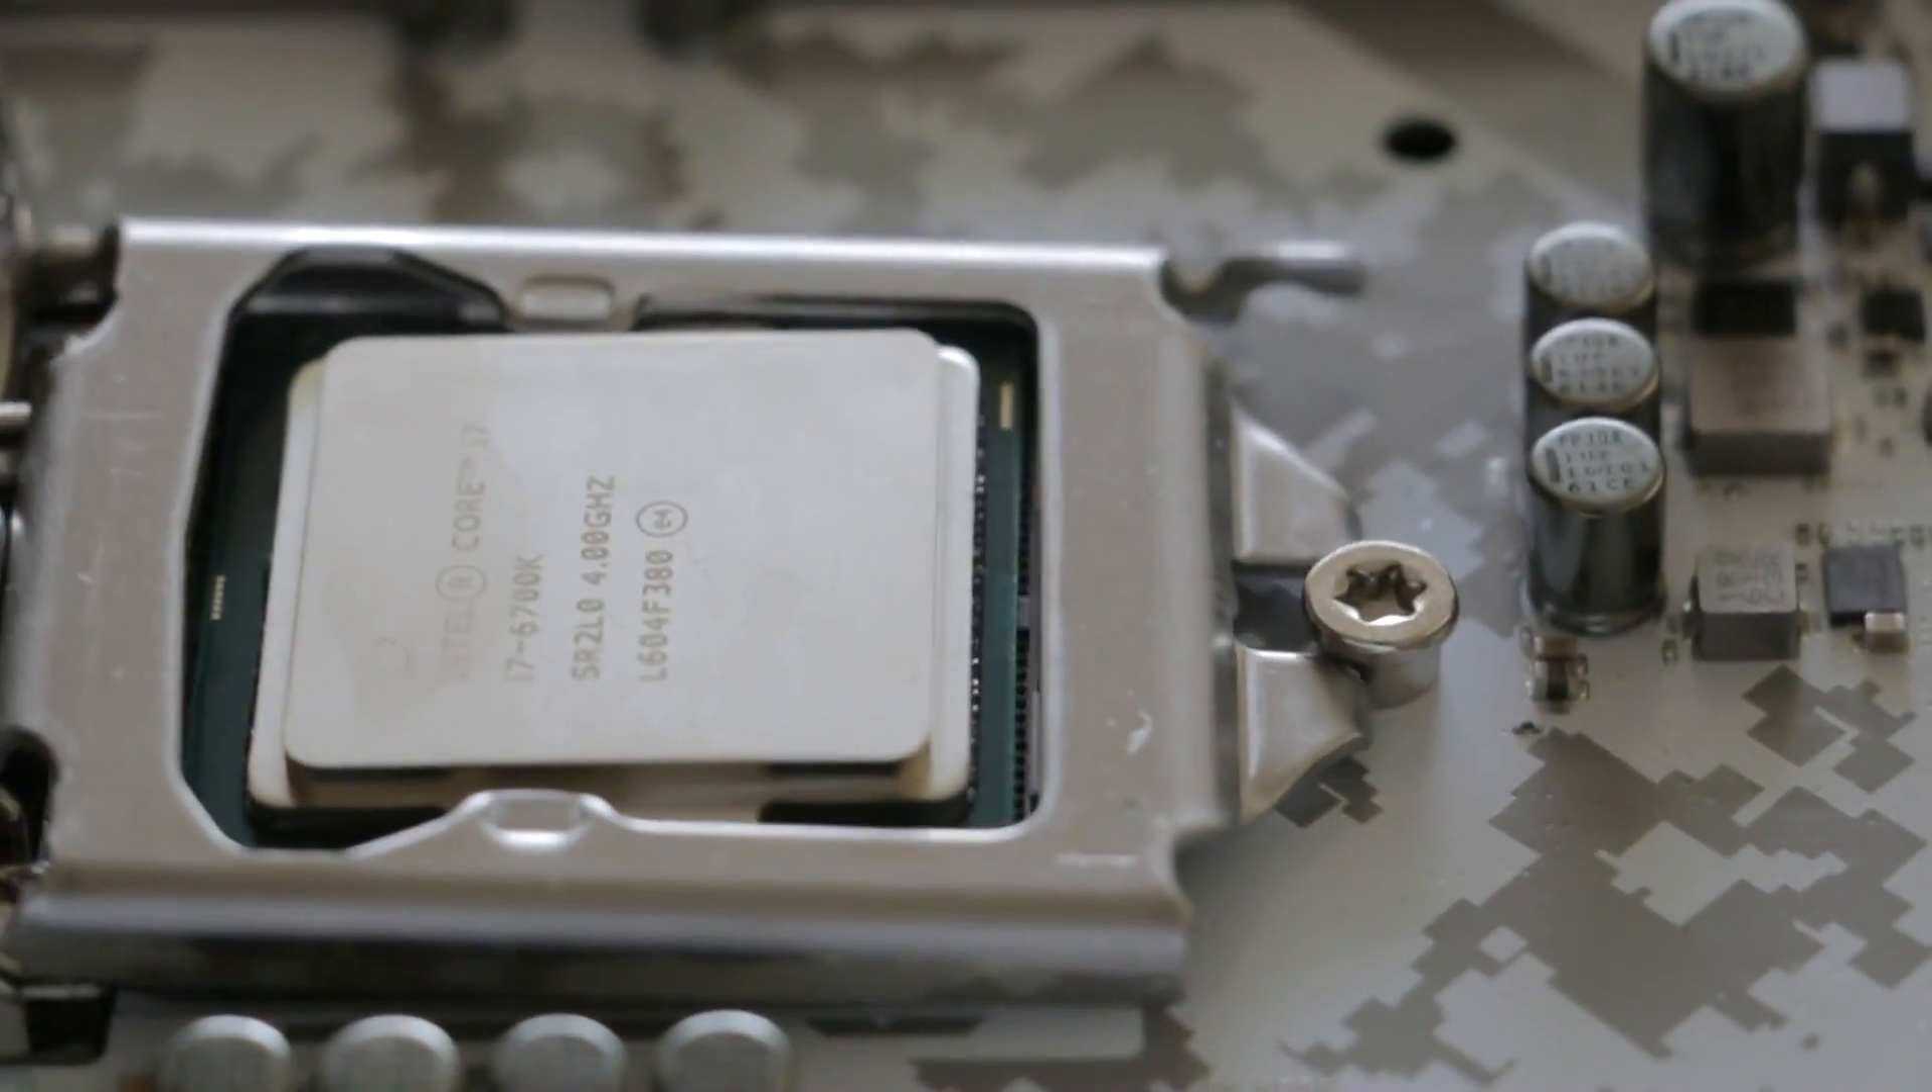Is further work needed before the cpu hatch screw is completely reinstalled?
No.